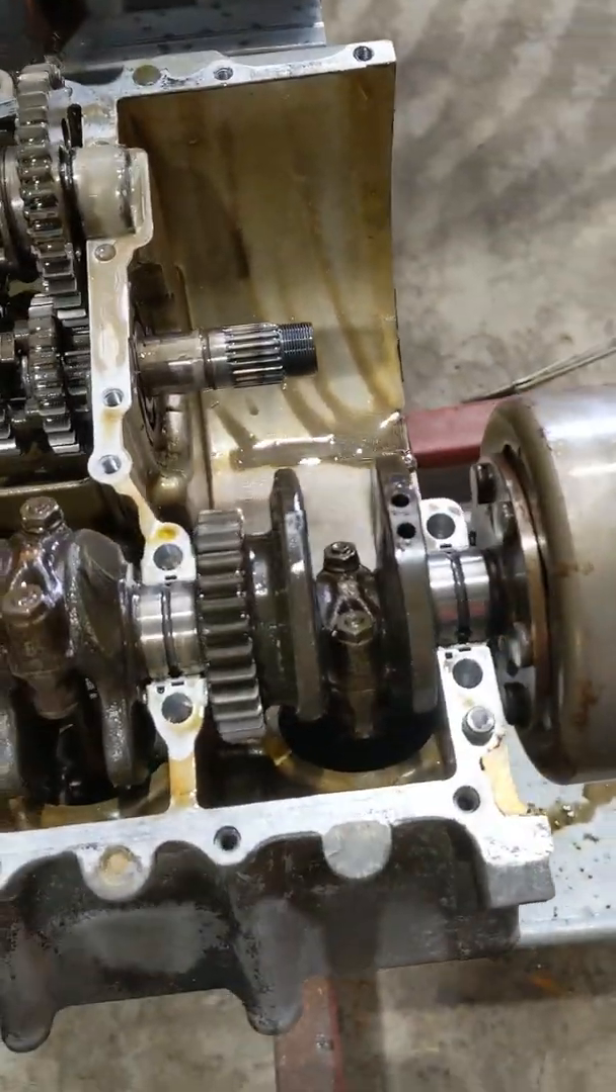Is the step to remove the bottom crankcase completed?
Yes.